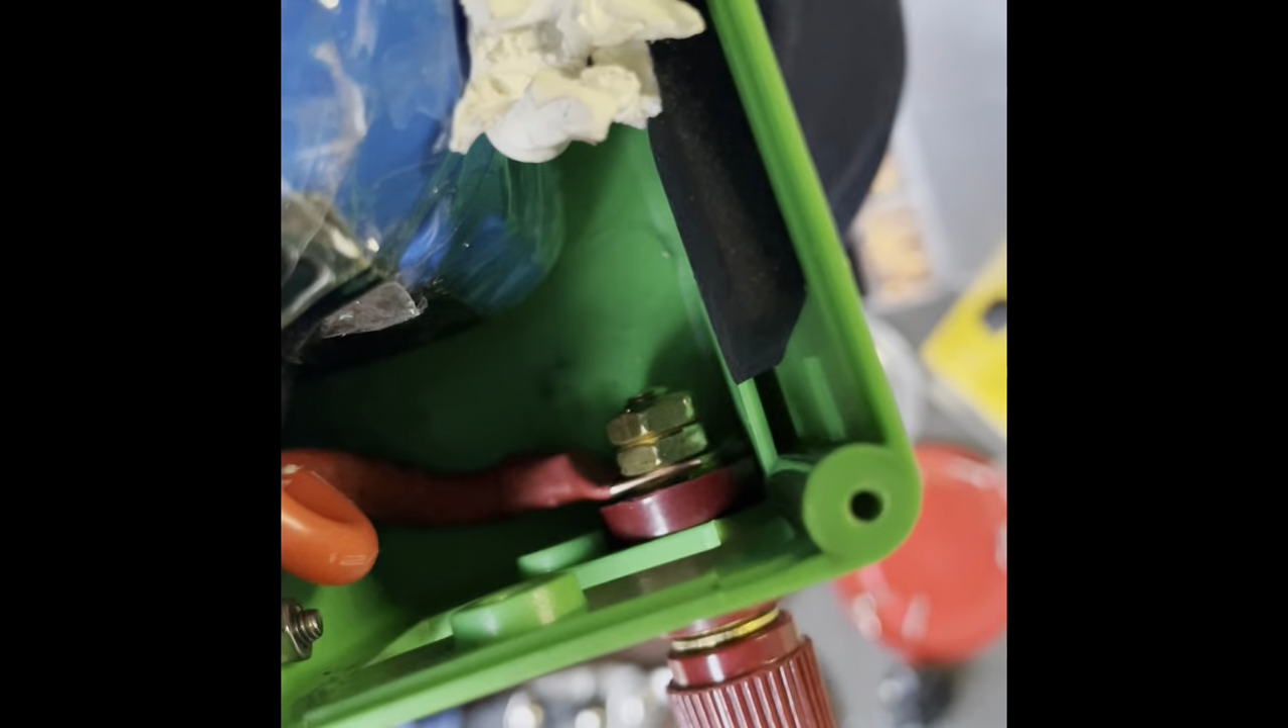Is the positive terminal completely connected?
Yes.